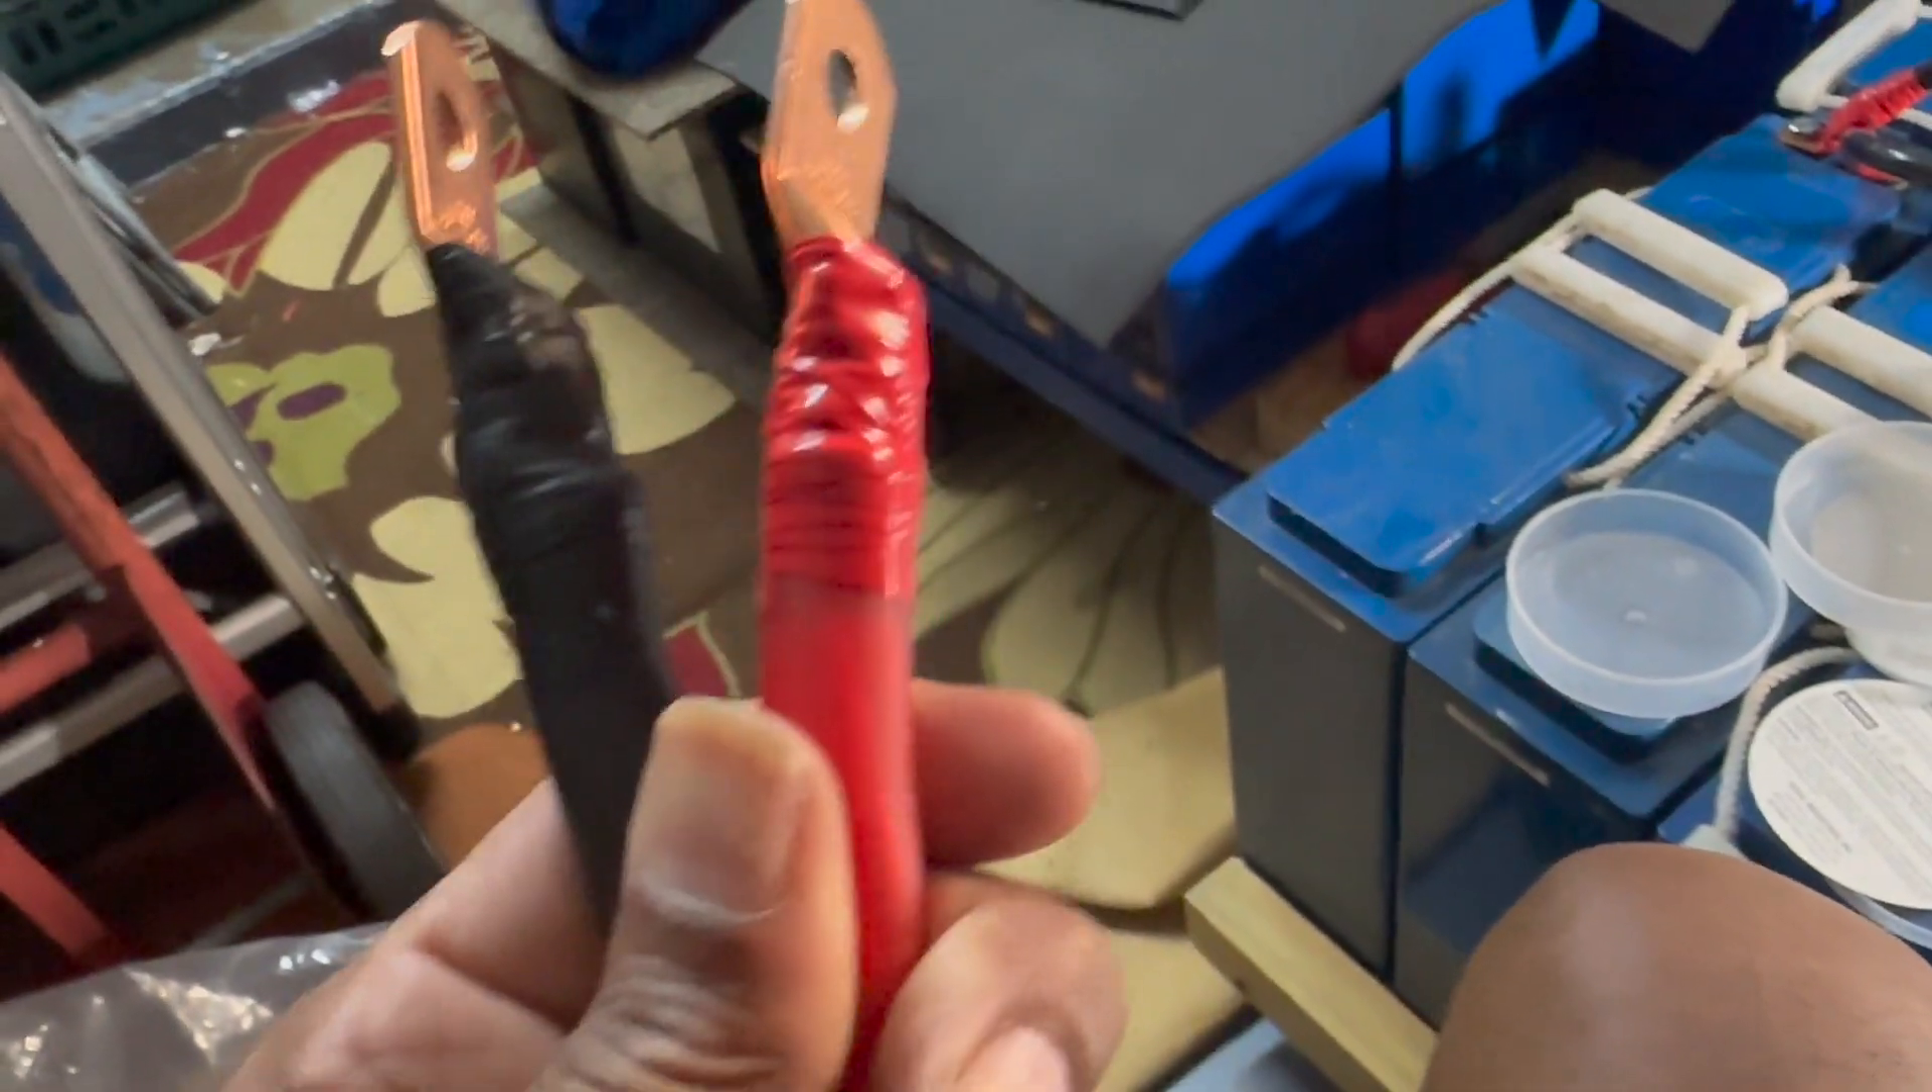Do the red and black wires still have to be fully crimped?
No.